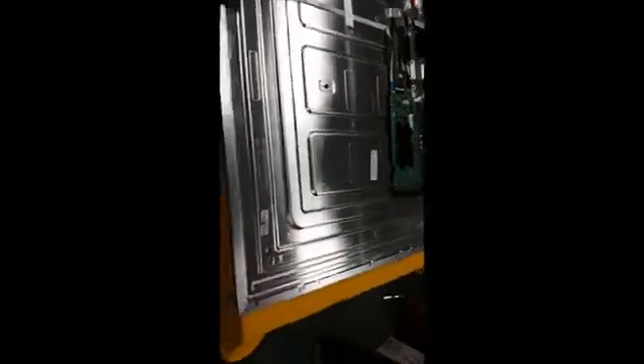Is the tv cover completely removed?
Yes.